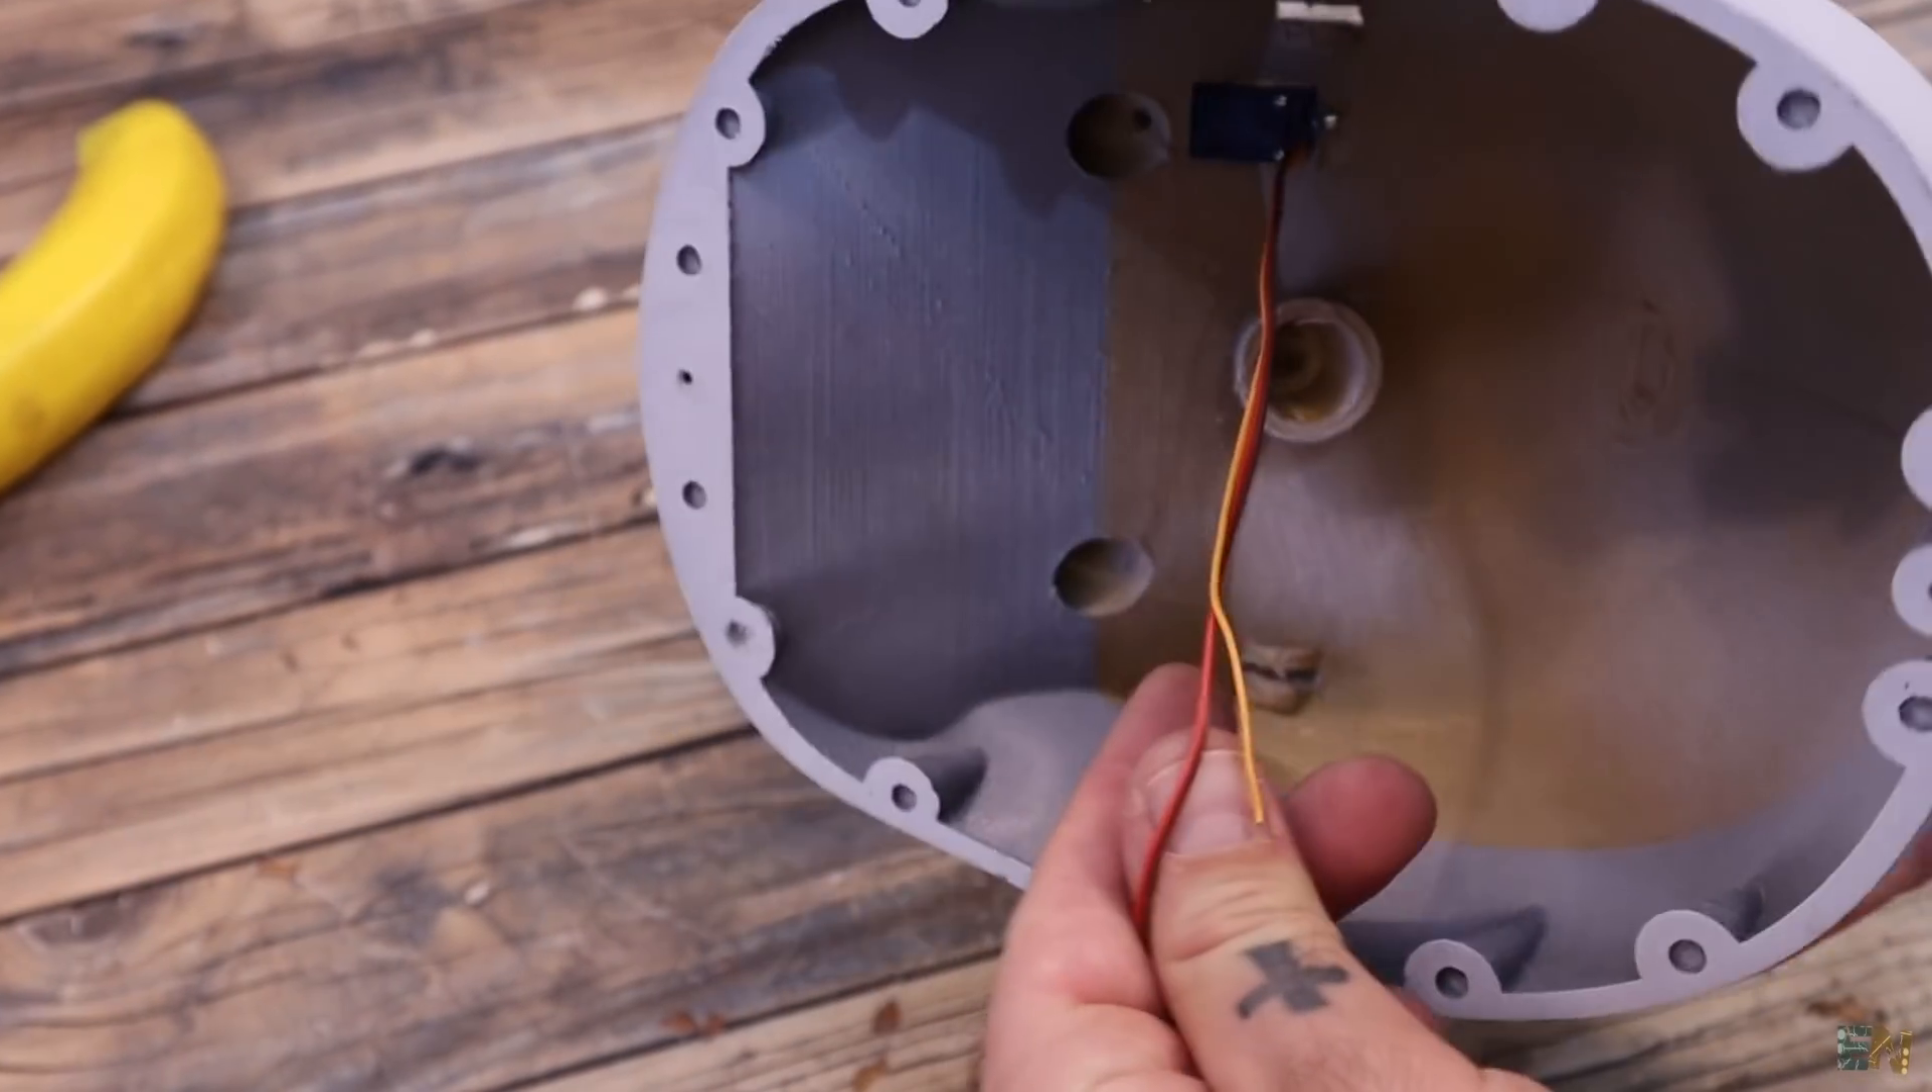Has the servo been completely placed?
Yes.